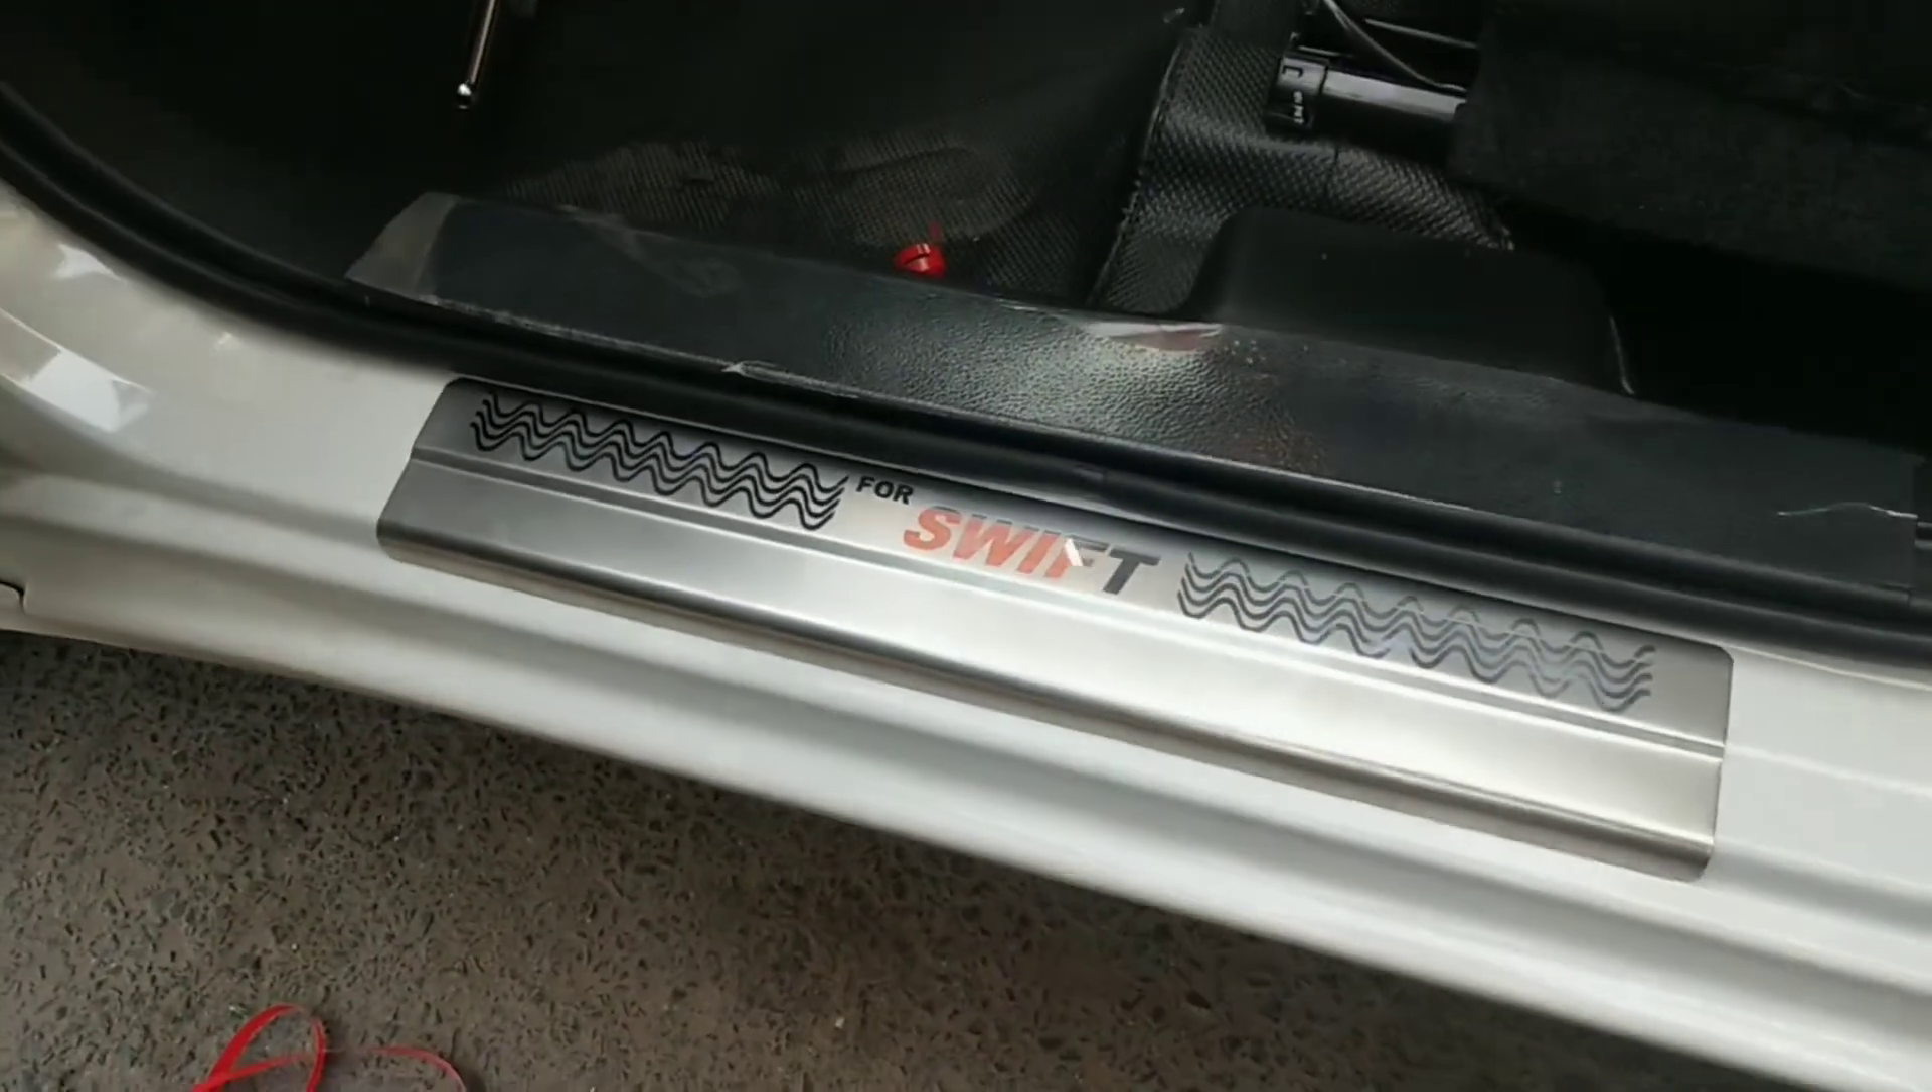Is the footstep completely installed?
Yes.